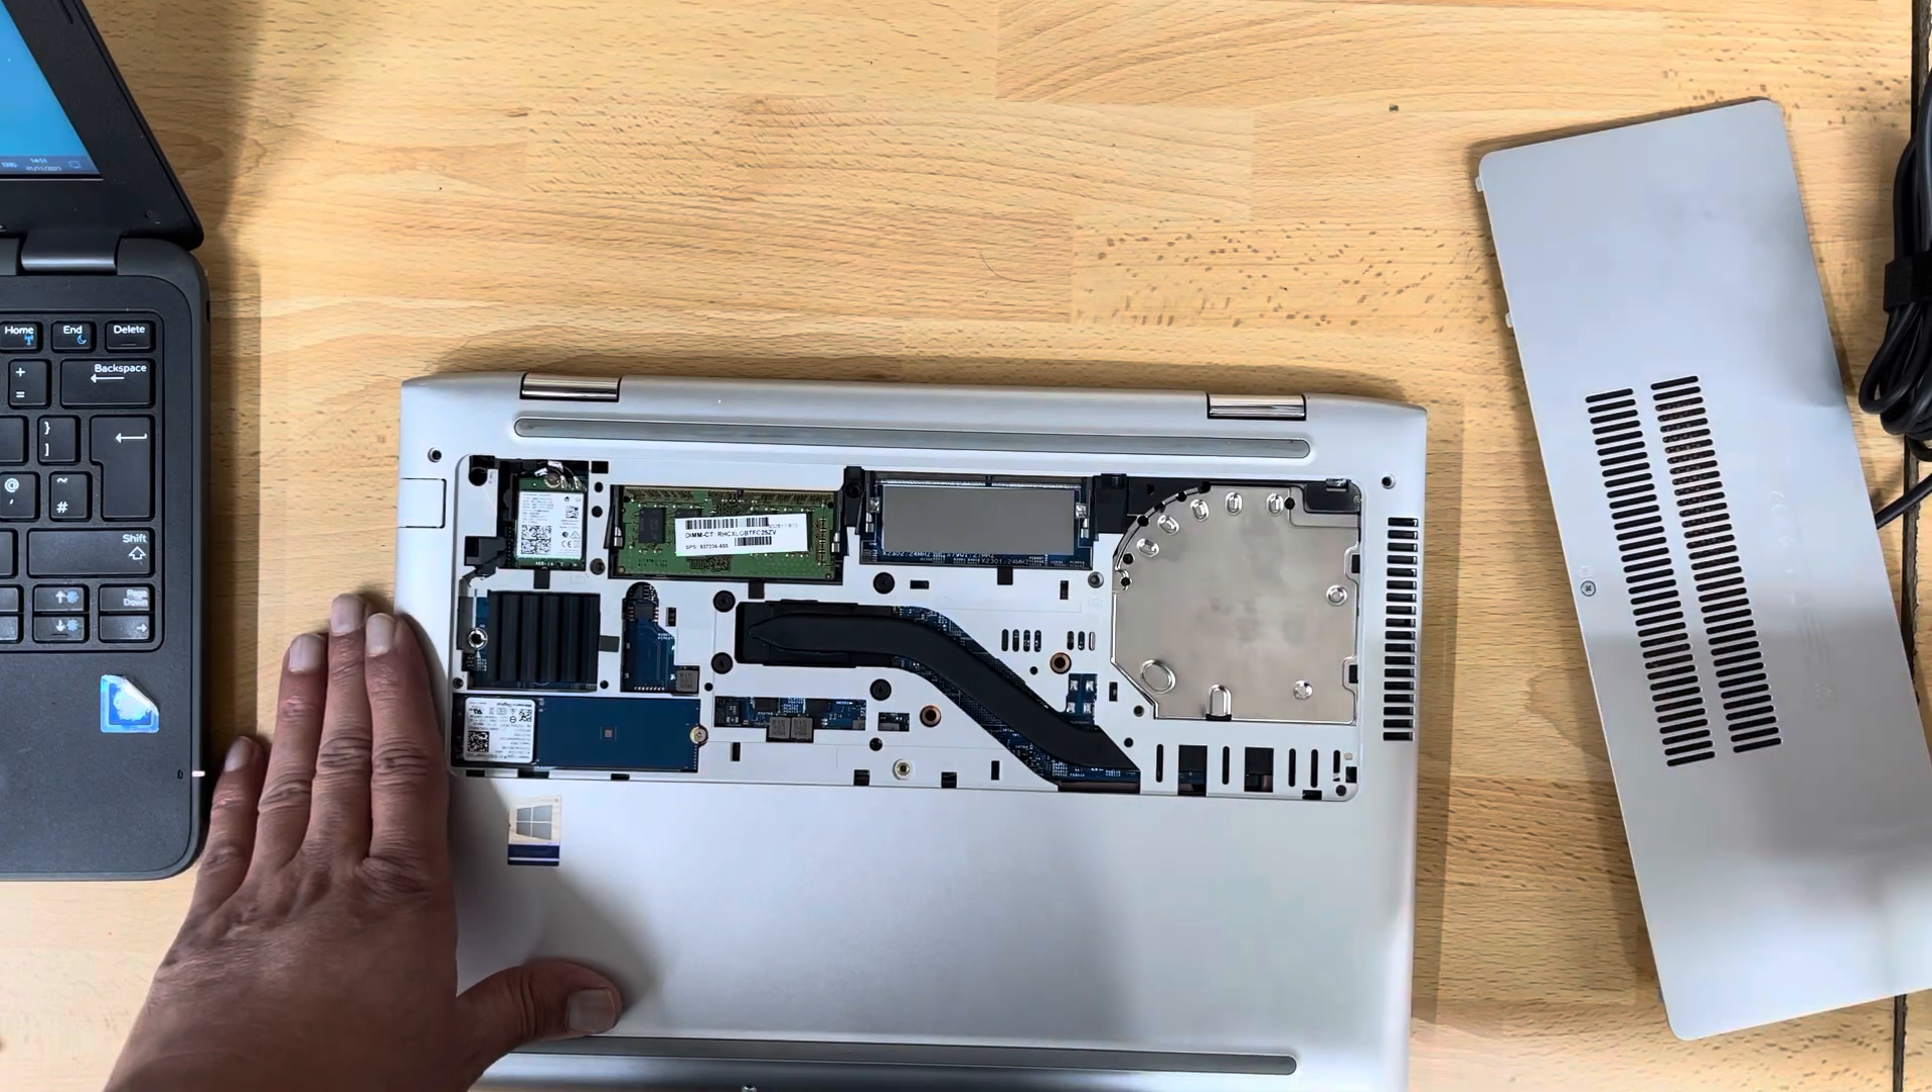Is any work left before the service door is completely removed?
No.